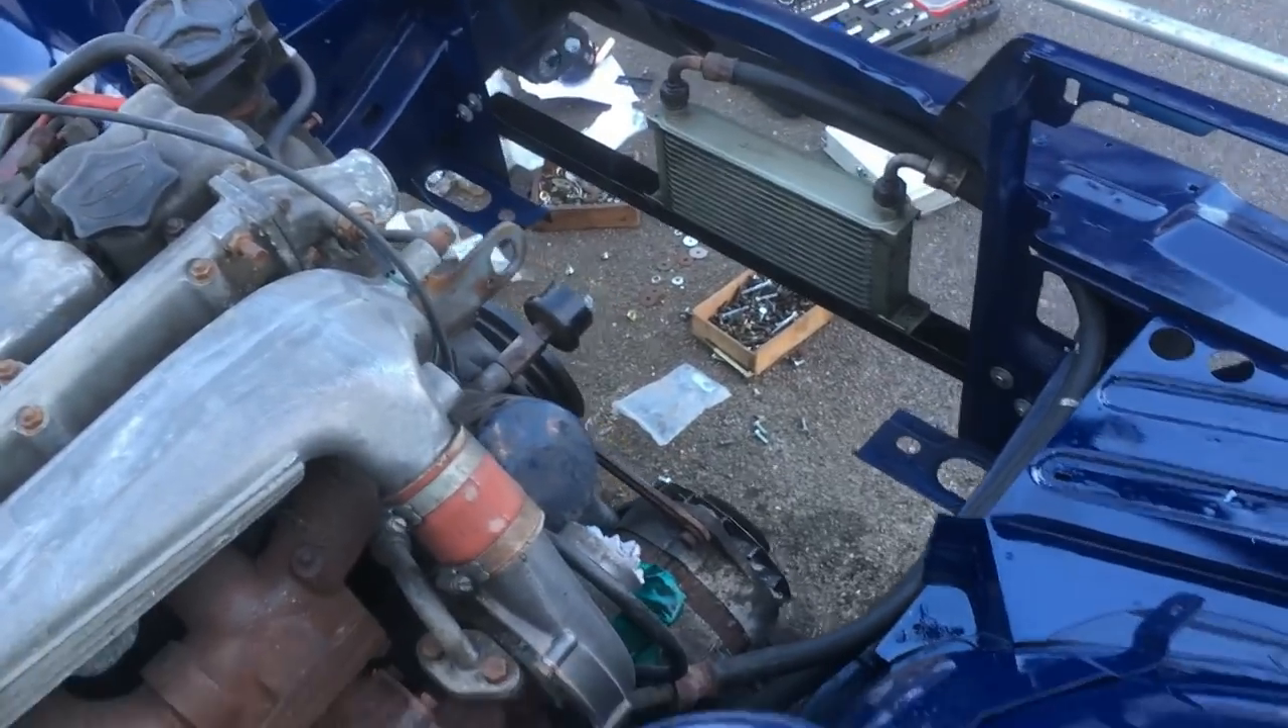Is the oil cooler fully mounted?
Yes.